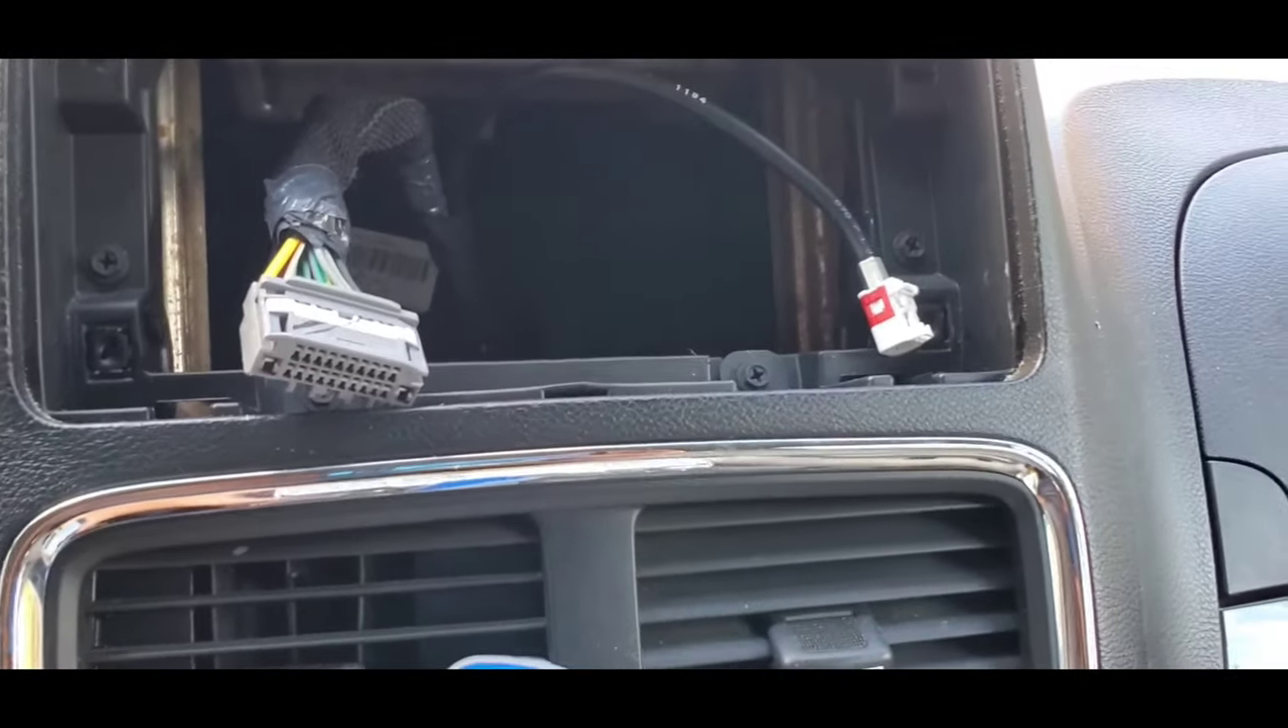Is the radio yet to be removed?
No.